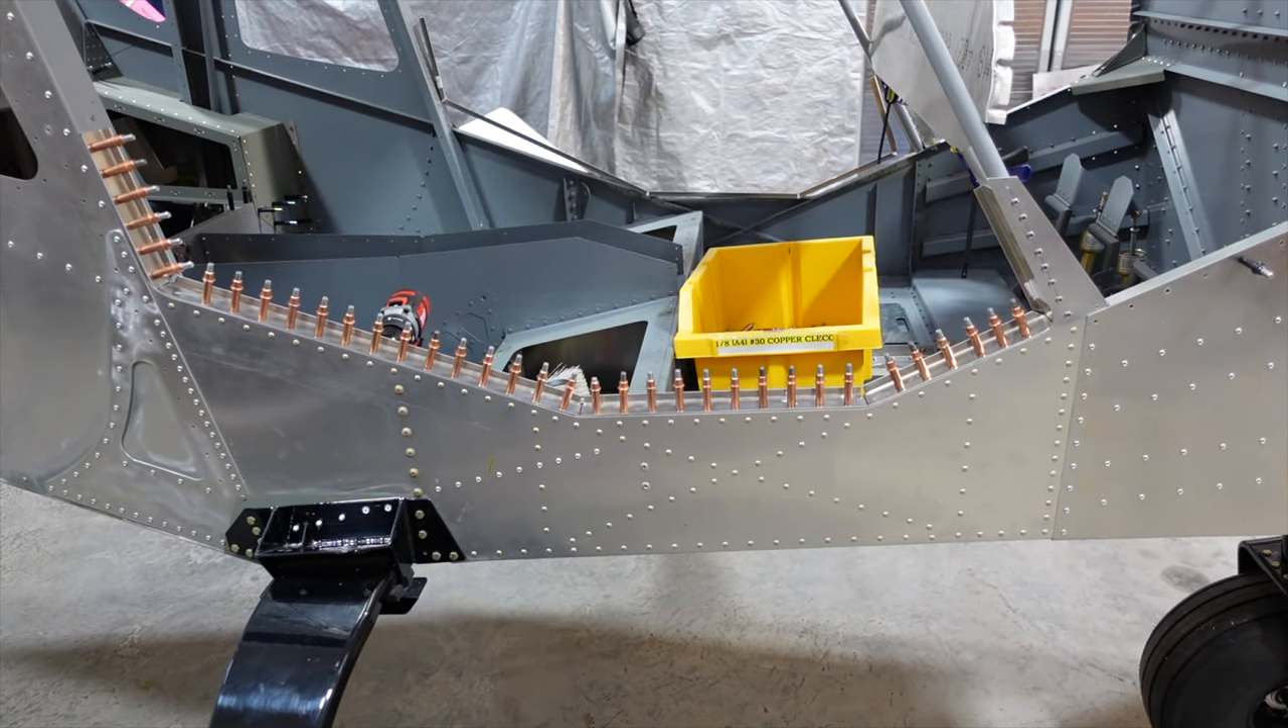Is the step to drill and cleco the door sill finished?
Yes.